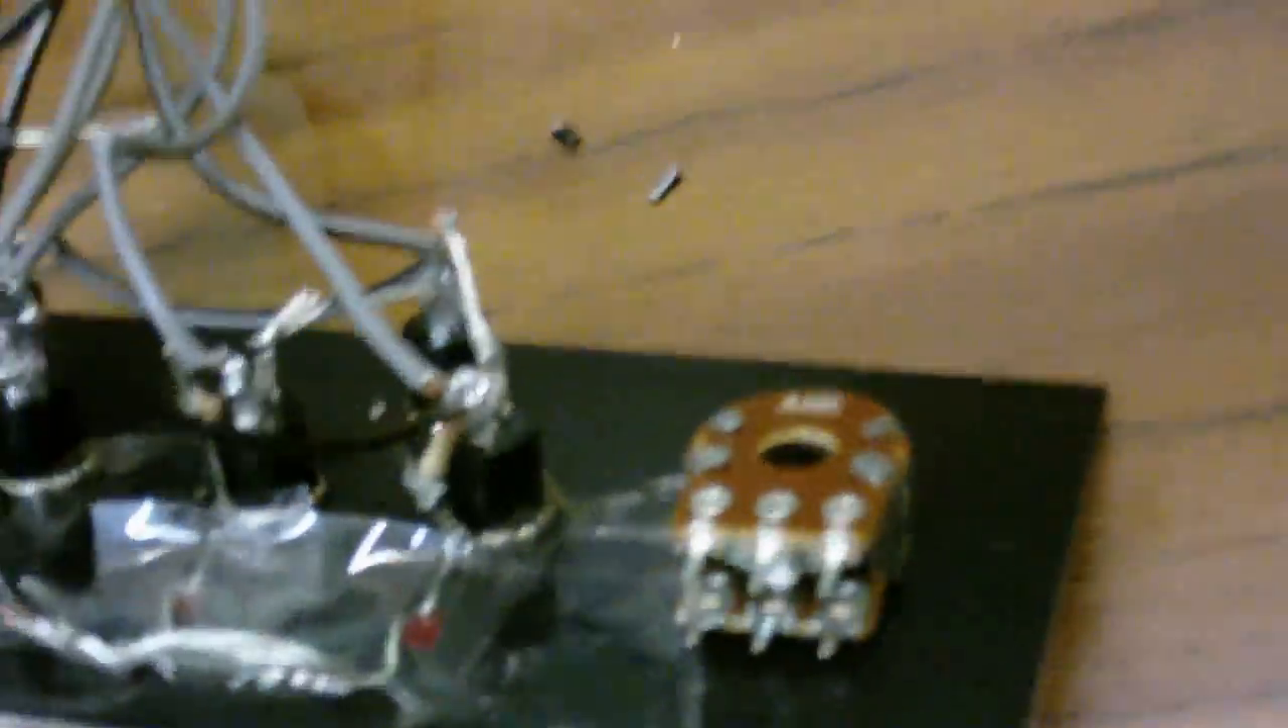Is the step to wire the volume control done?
No.